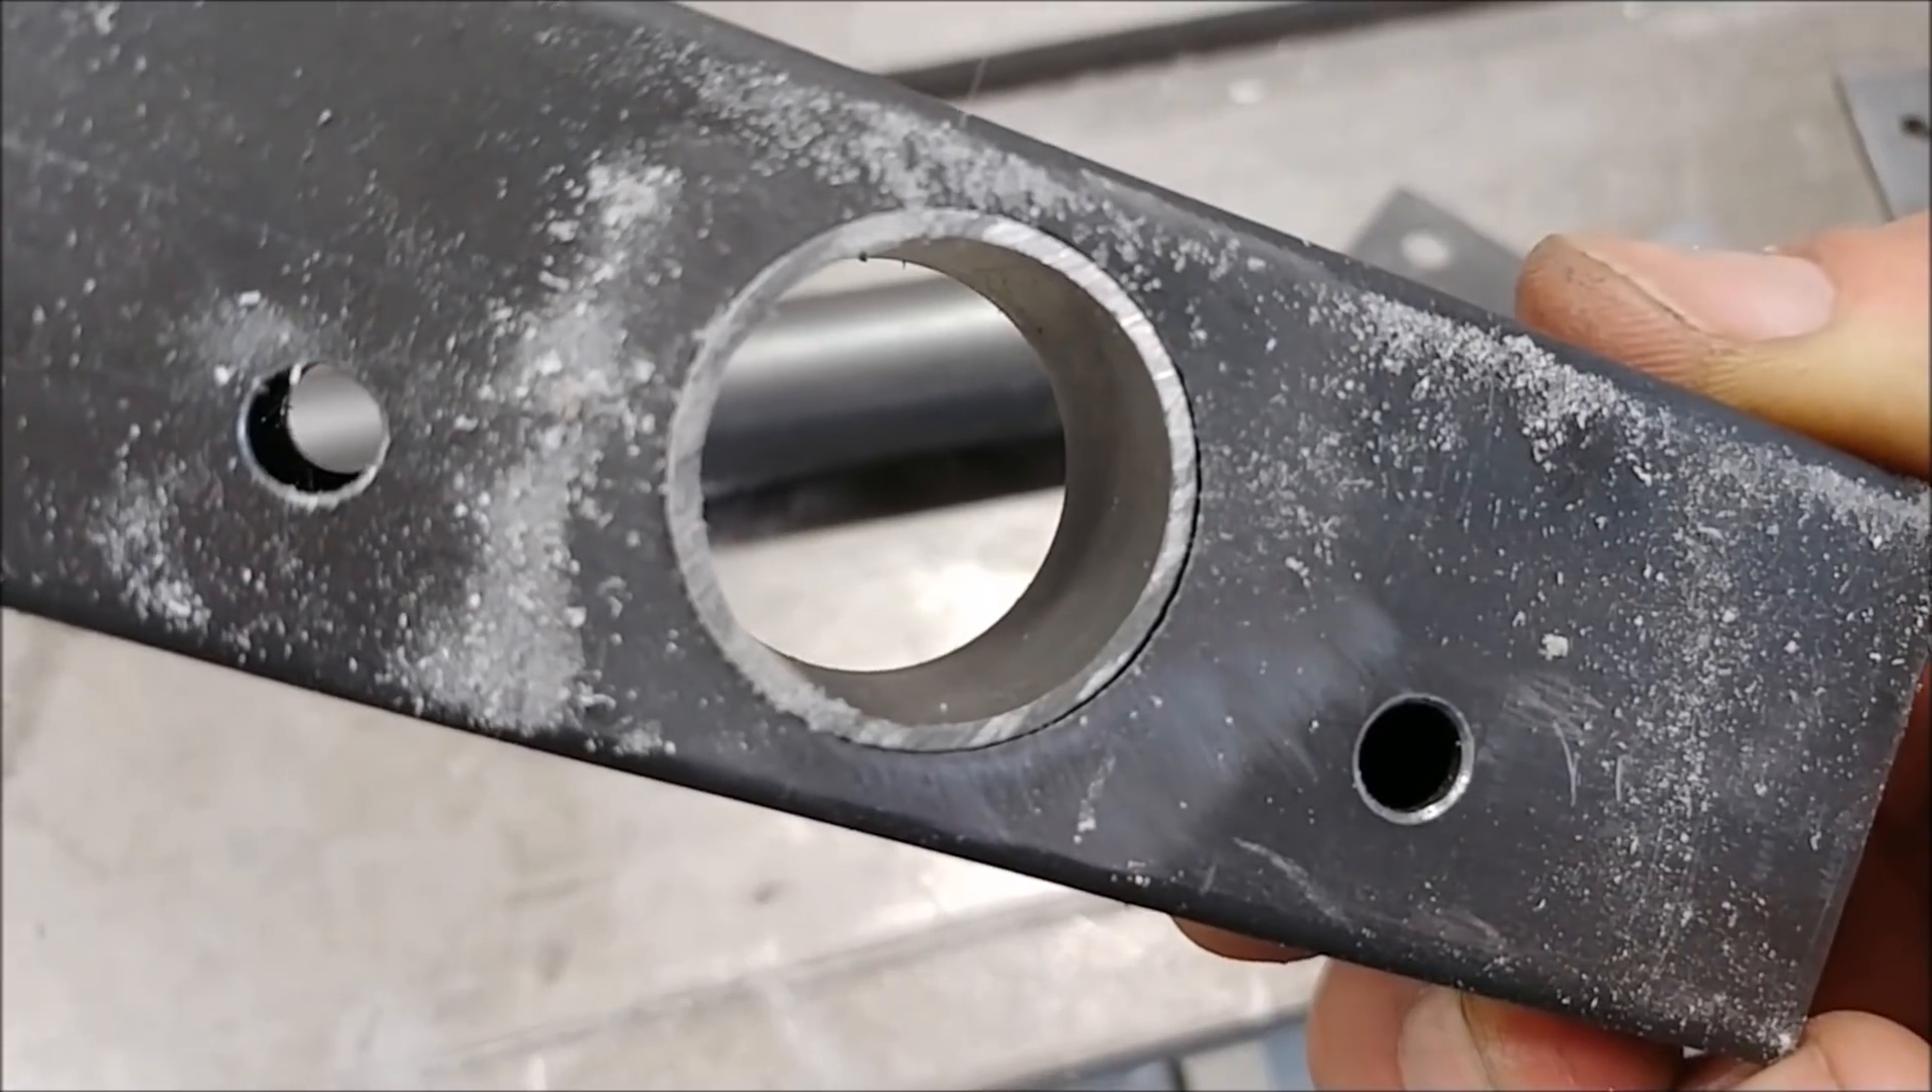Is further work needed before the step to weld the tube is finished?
Yes.